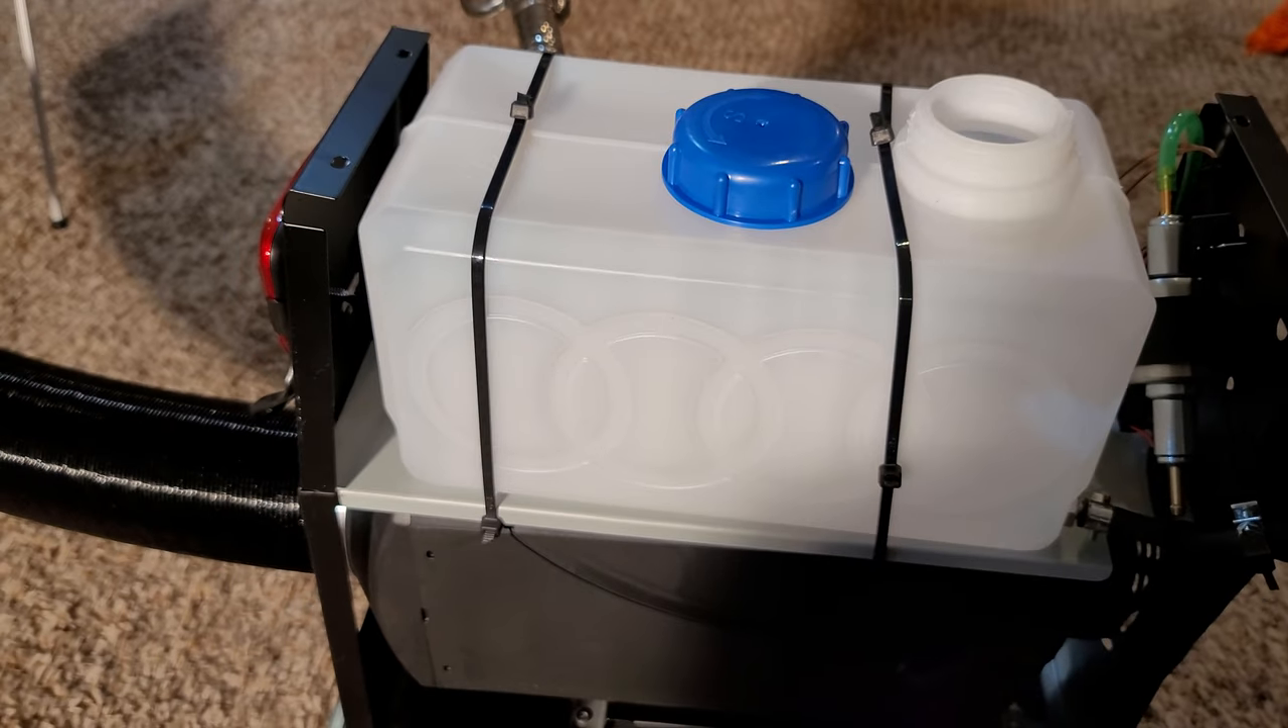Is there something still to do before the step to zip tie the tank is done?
No.